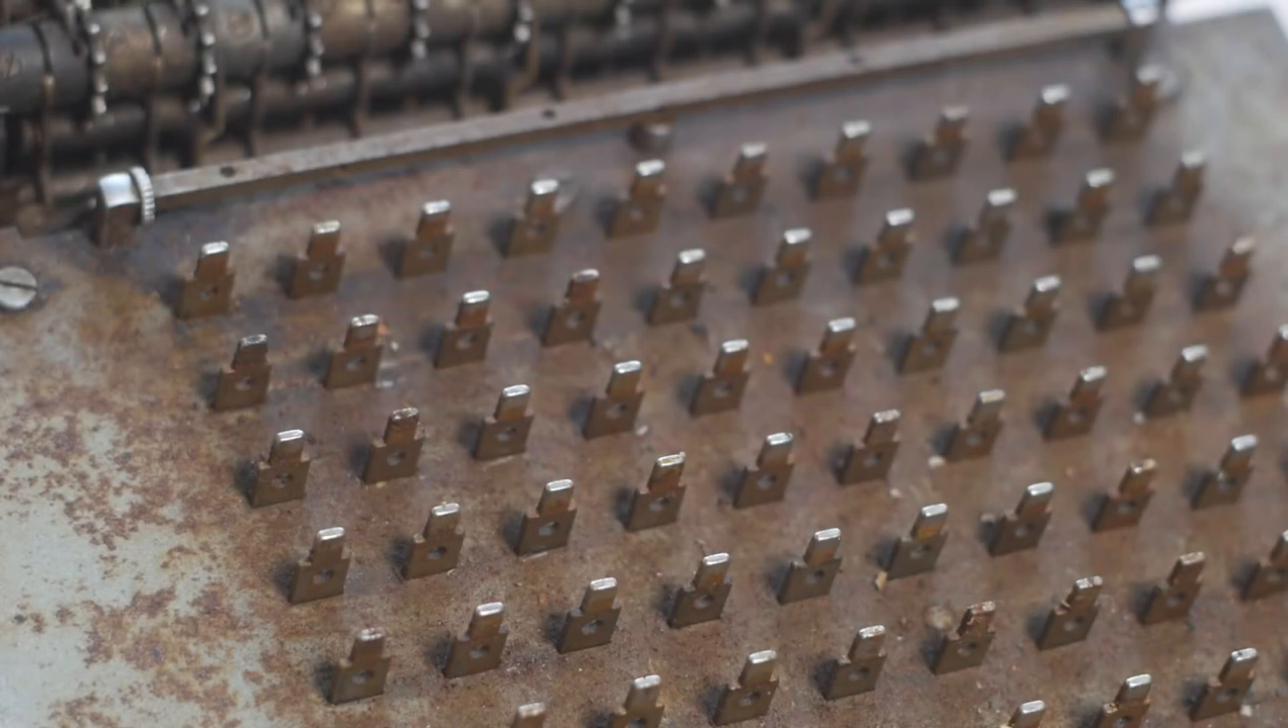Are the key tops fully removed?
Yes.